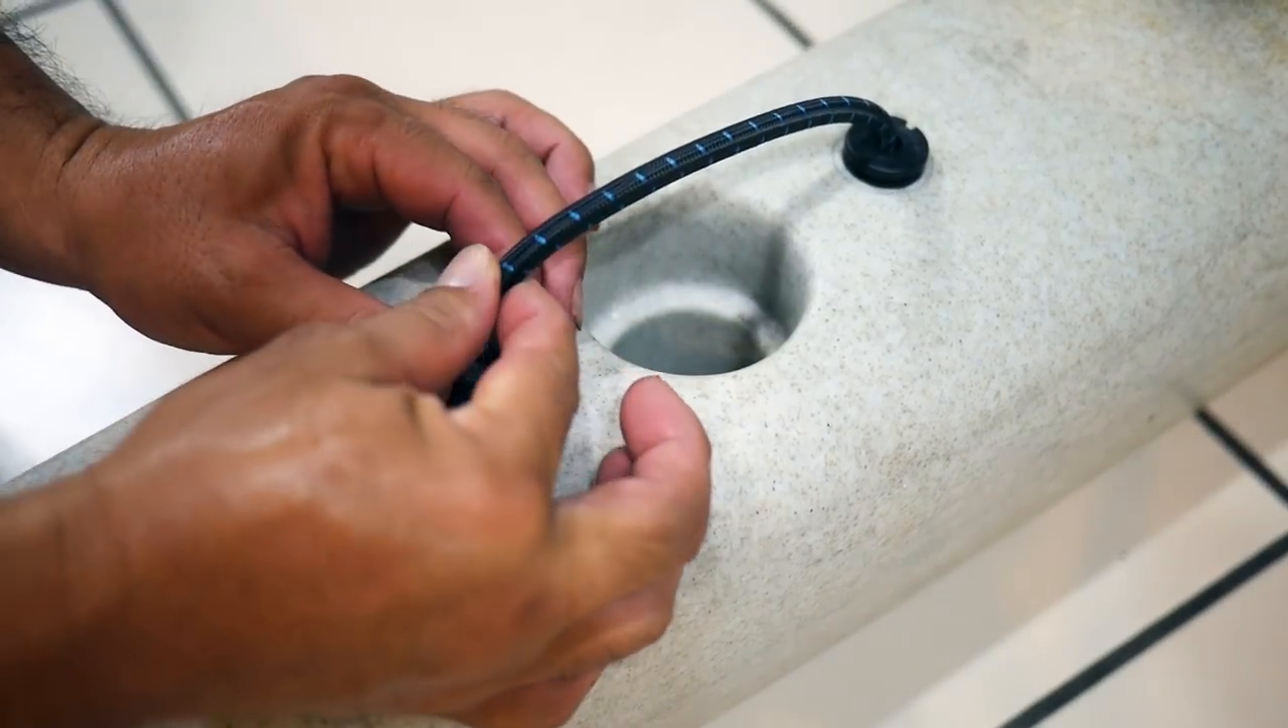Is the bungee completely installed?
No.